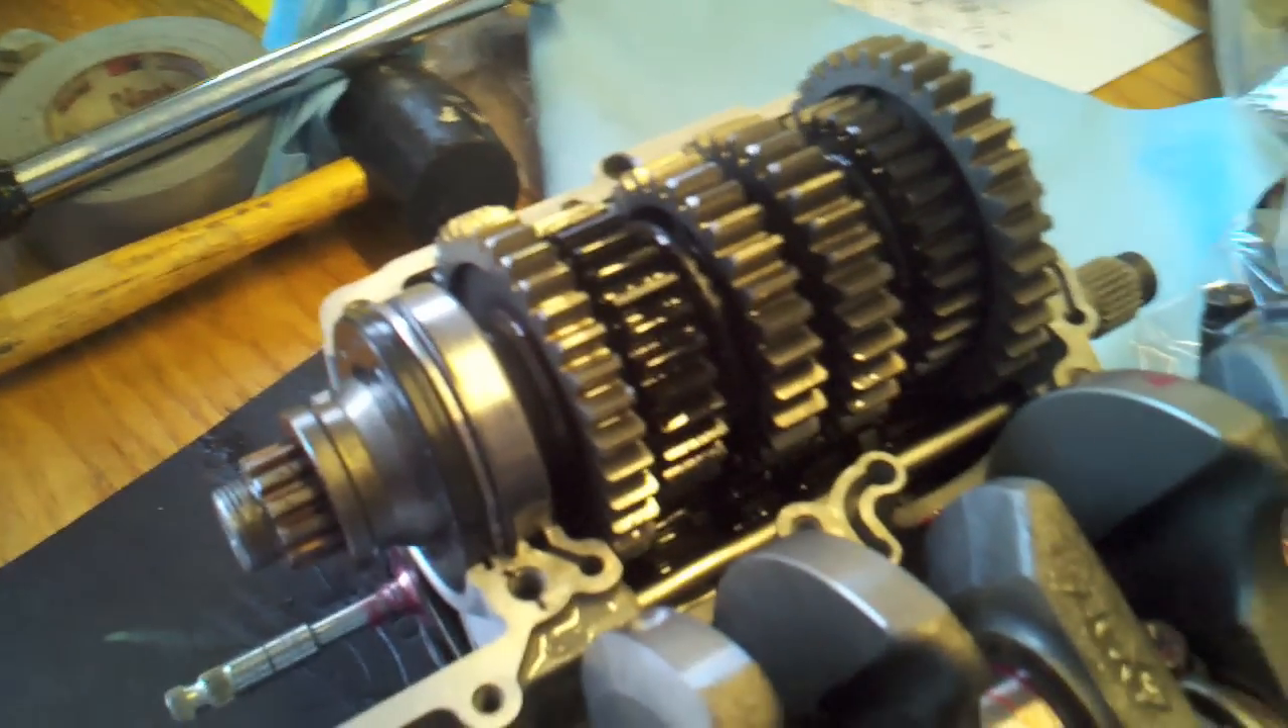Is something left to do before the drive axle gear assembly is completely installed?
No.